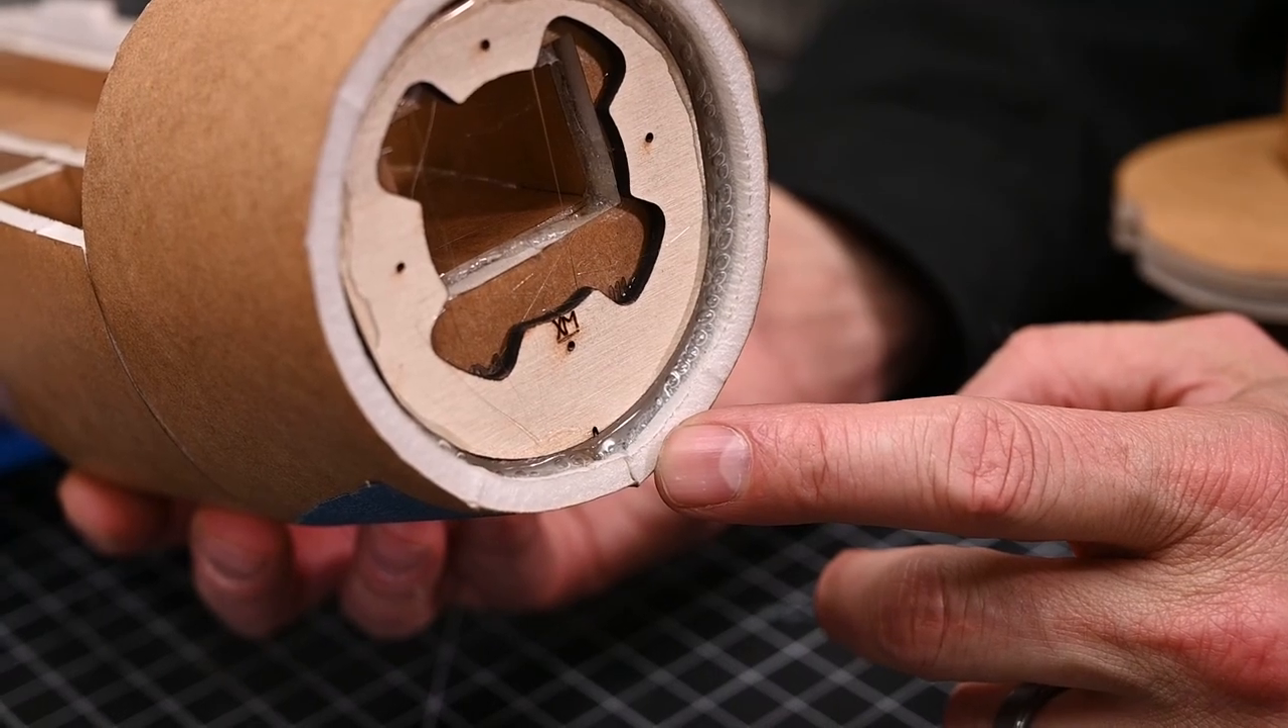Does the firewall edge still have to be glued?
No.